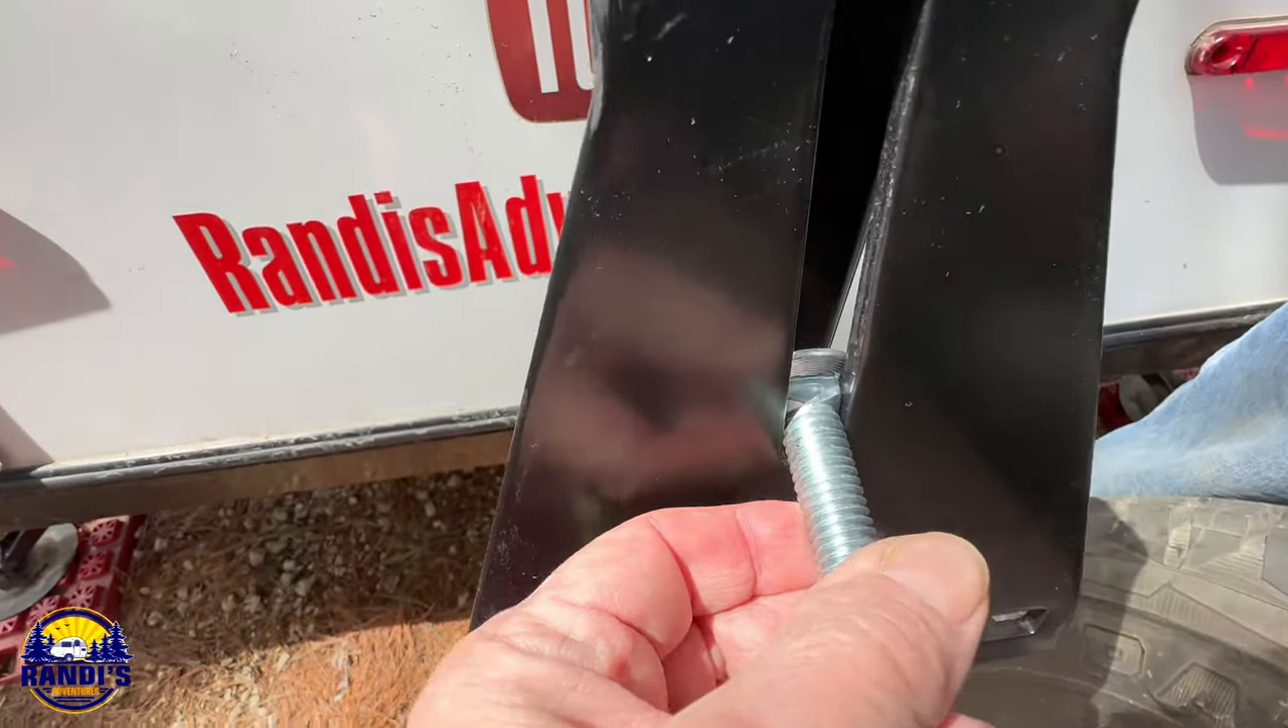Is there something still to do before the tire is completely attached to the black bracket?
Yes.